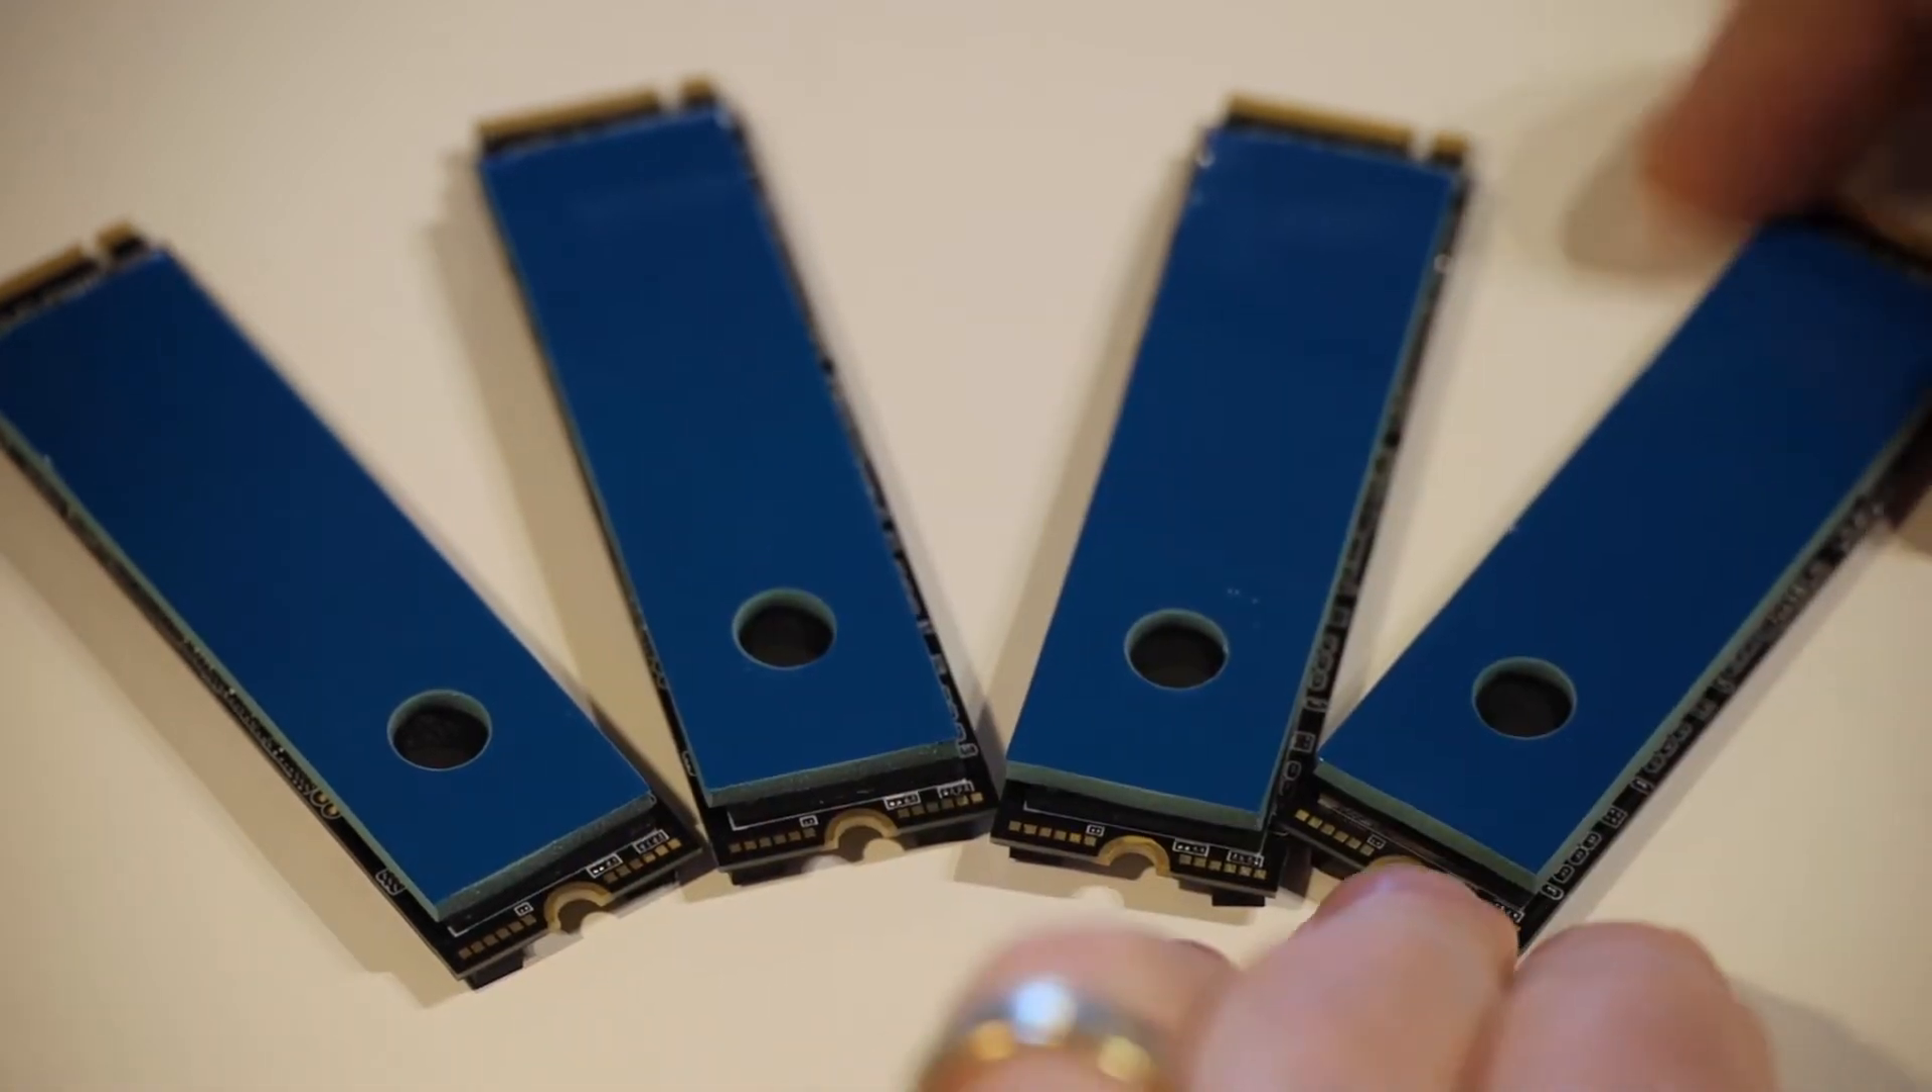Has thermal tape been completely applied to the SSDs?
Yes.